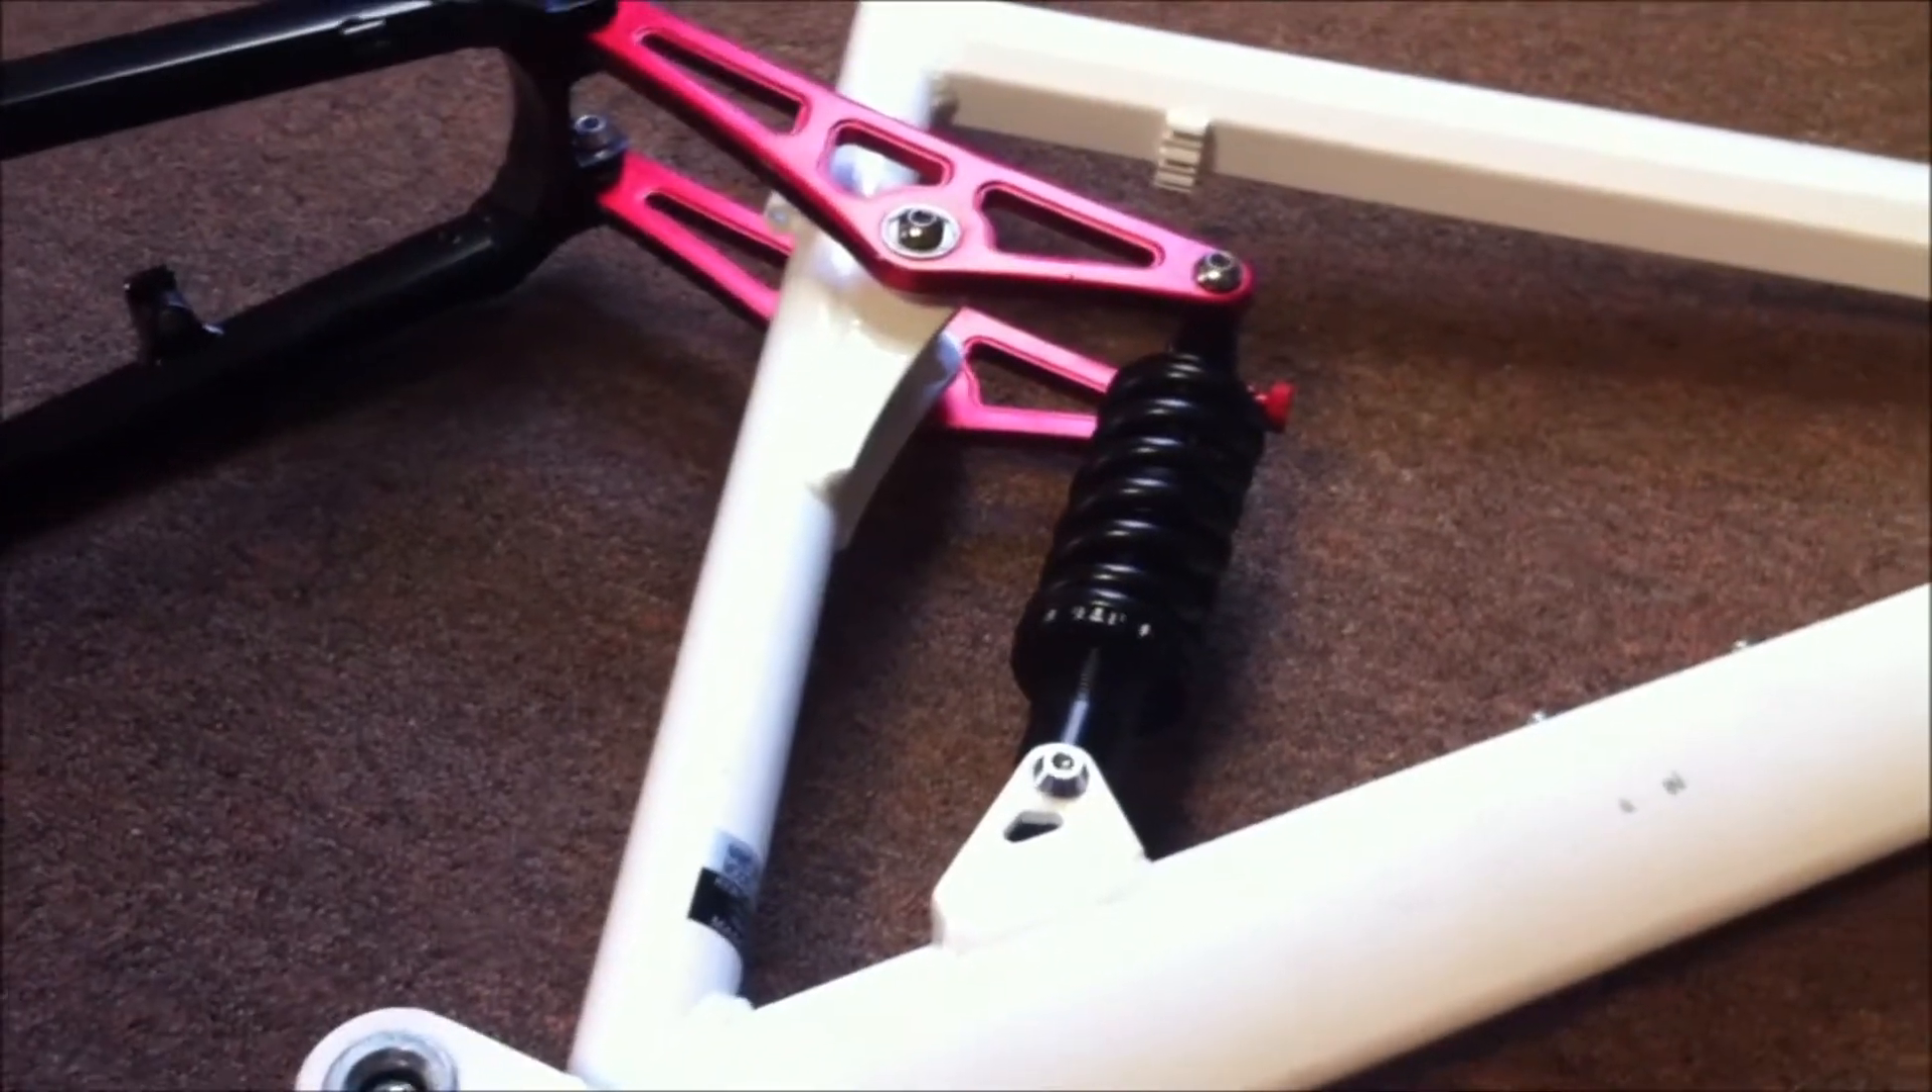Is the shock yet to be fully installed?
No.